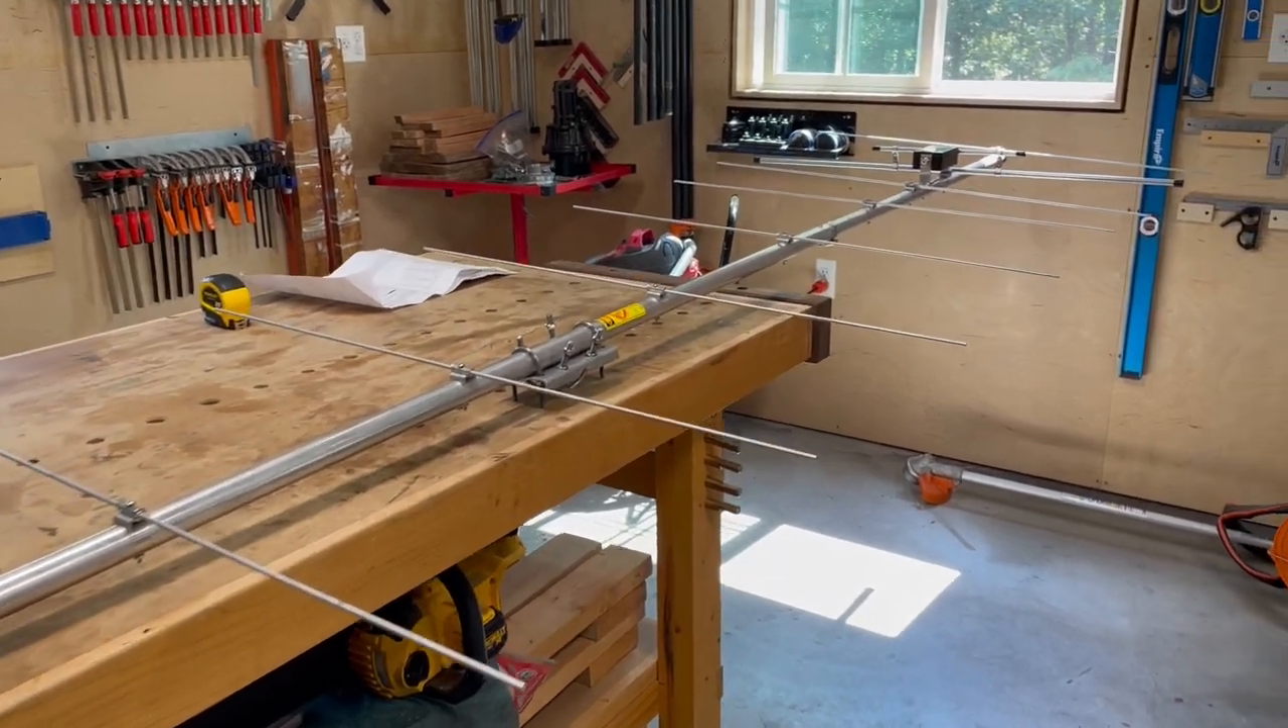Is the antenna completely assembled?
Yes.